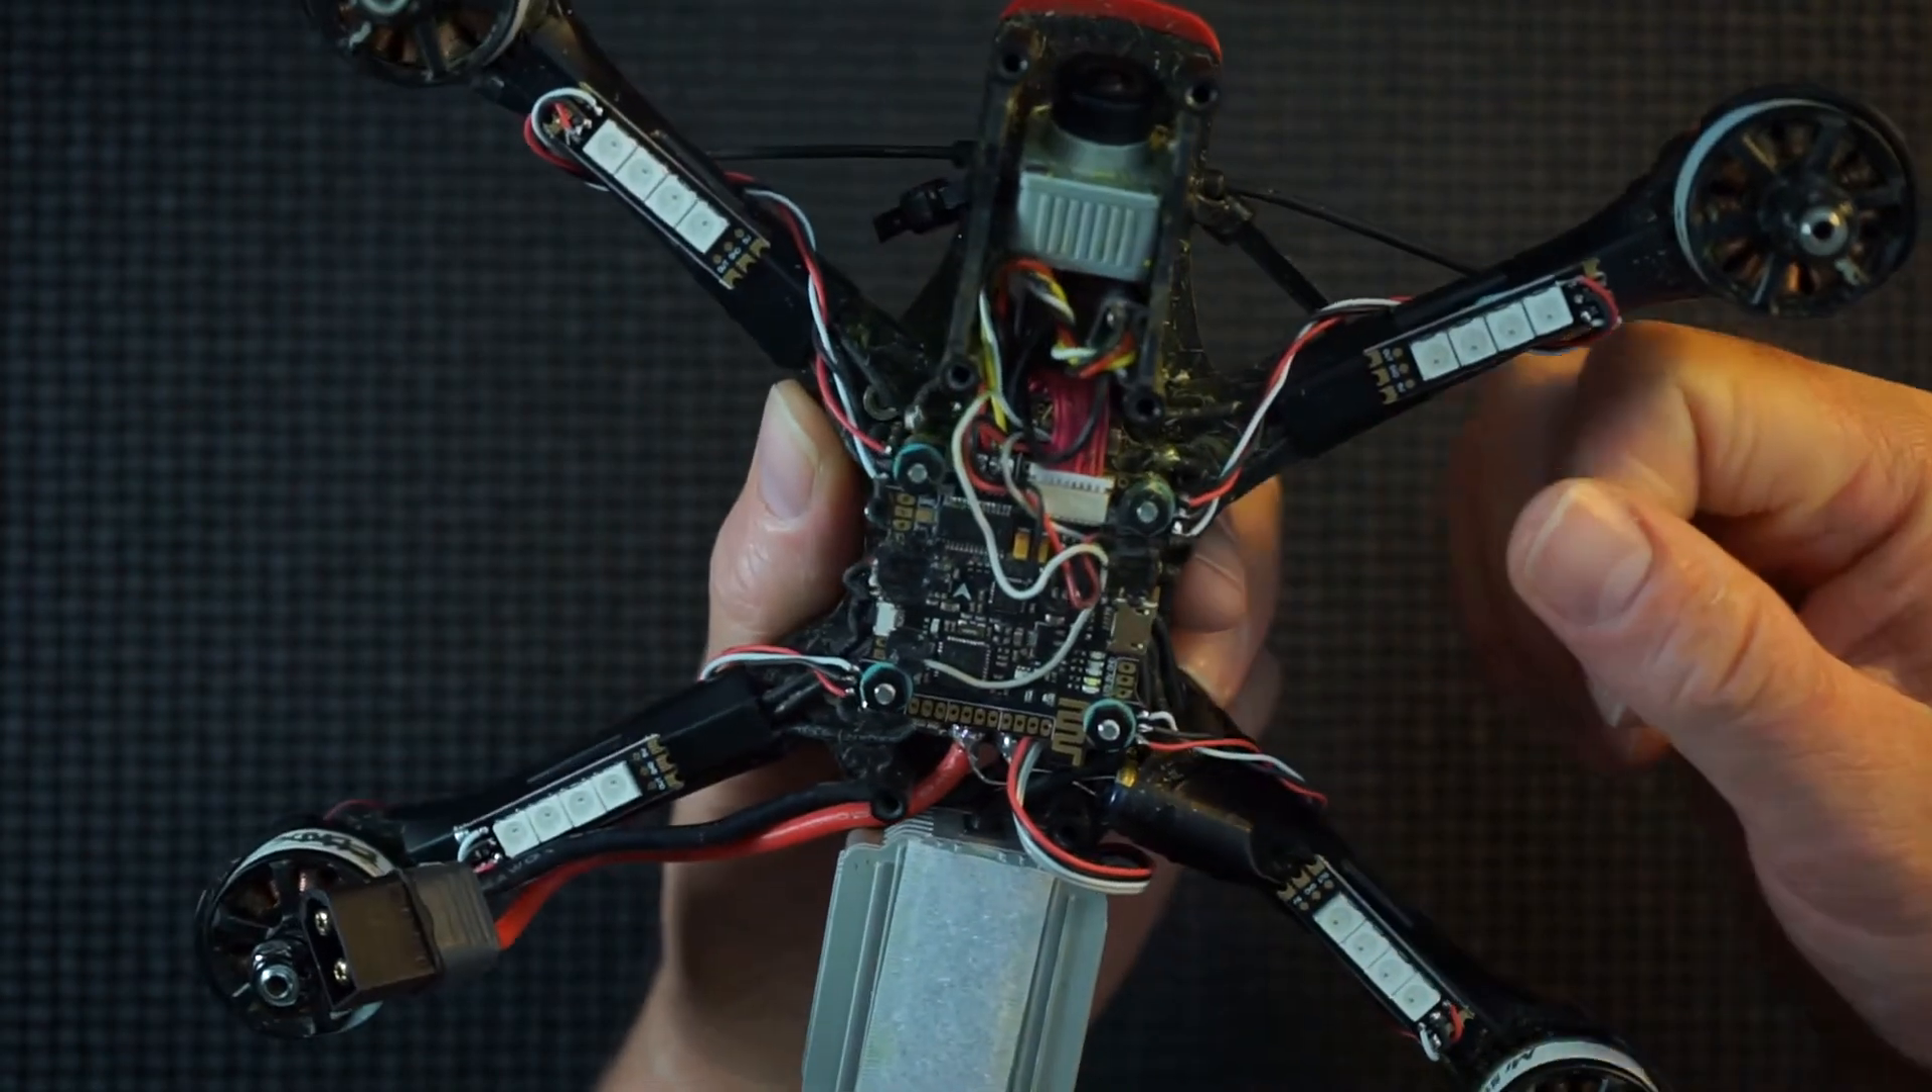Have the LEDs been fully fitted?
Yes.